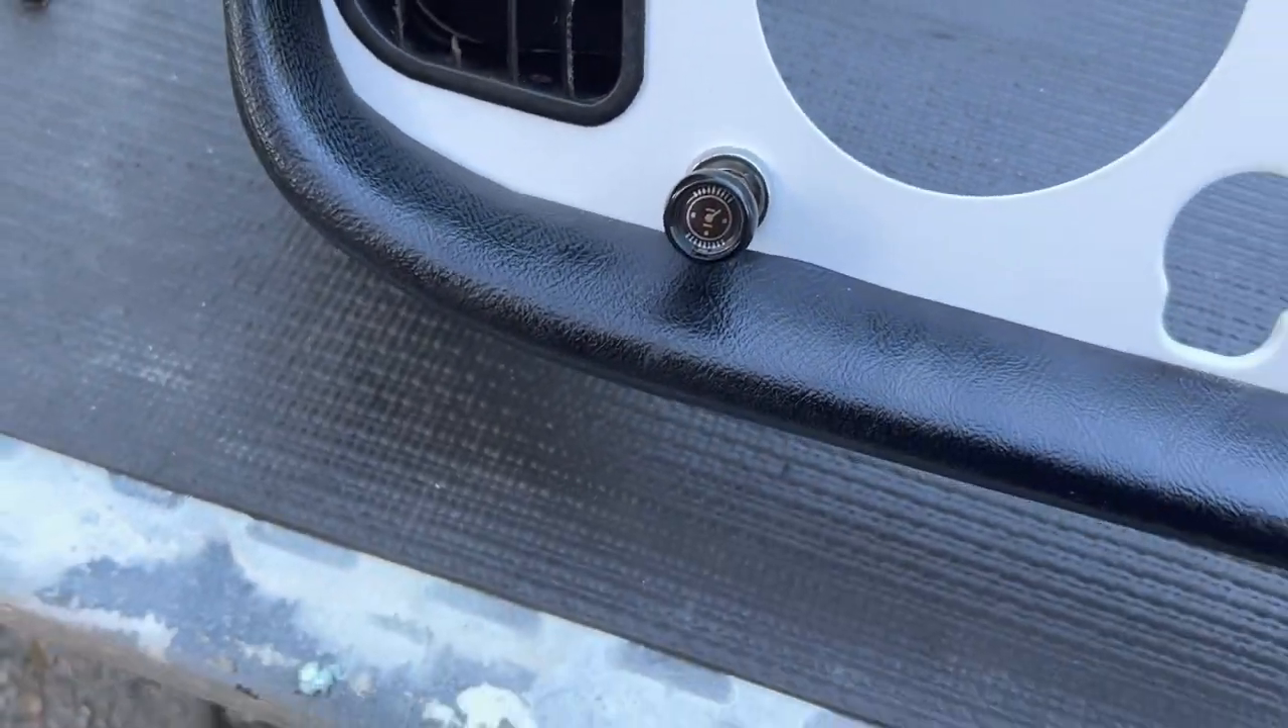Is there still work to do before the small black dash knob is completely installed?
No.